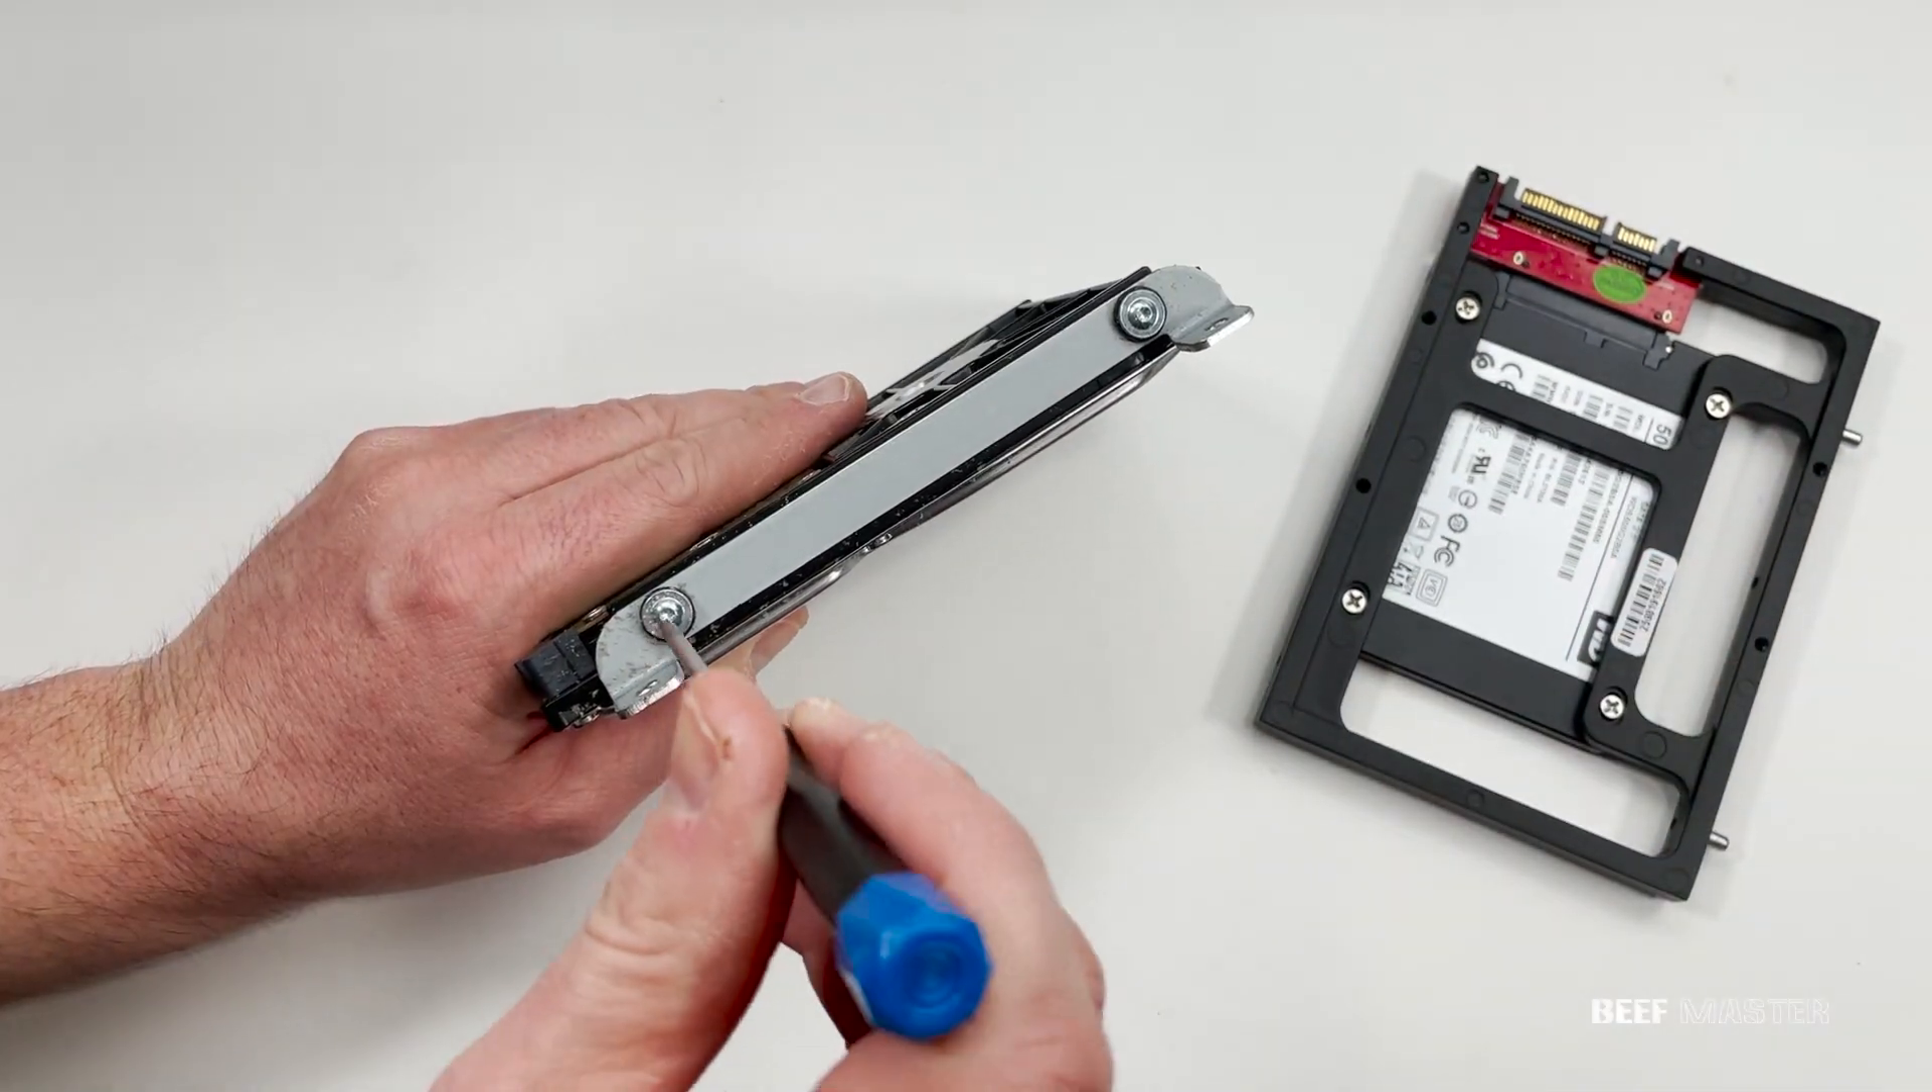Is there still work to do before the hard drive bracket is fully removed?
Yes.